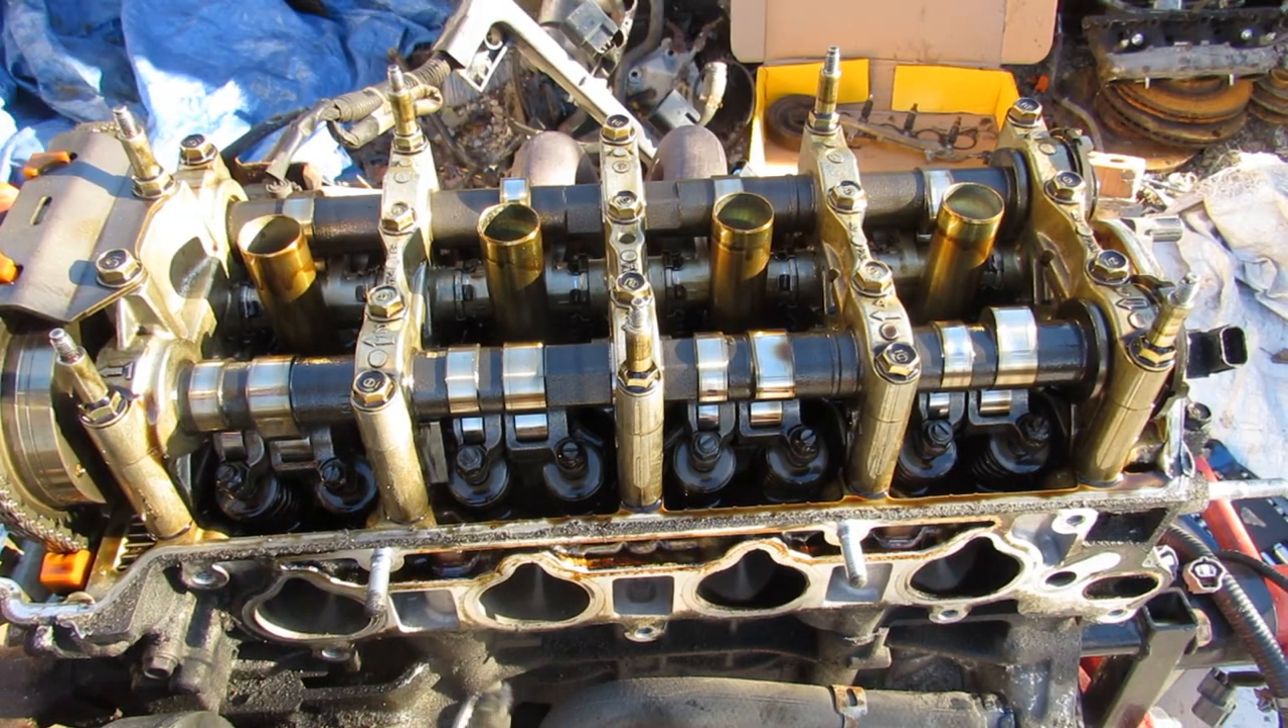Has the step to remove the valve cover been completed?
Yes.